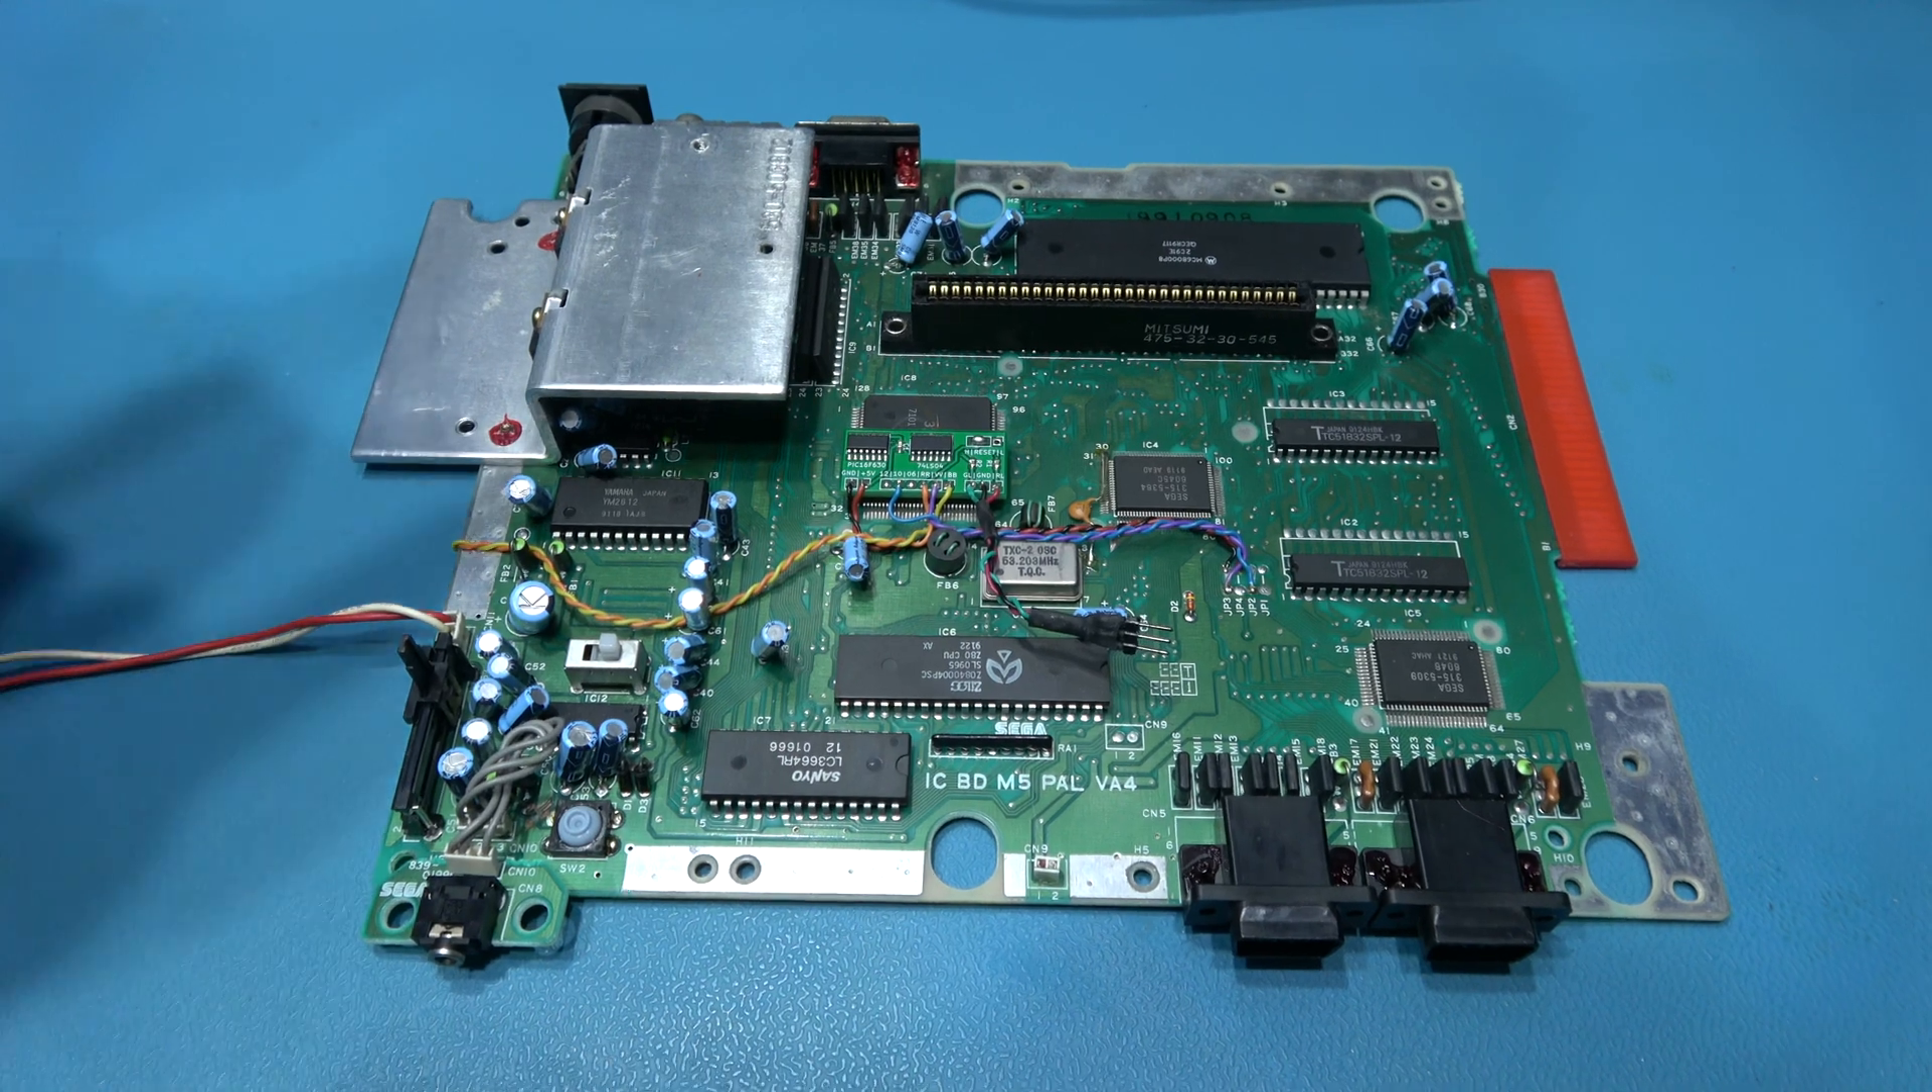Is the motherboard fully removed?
Yes.